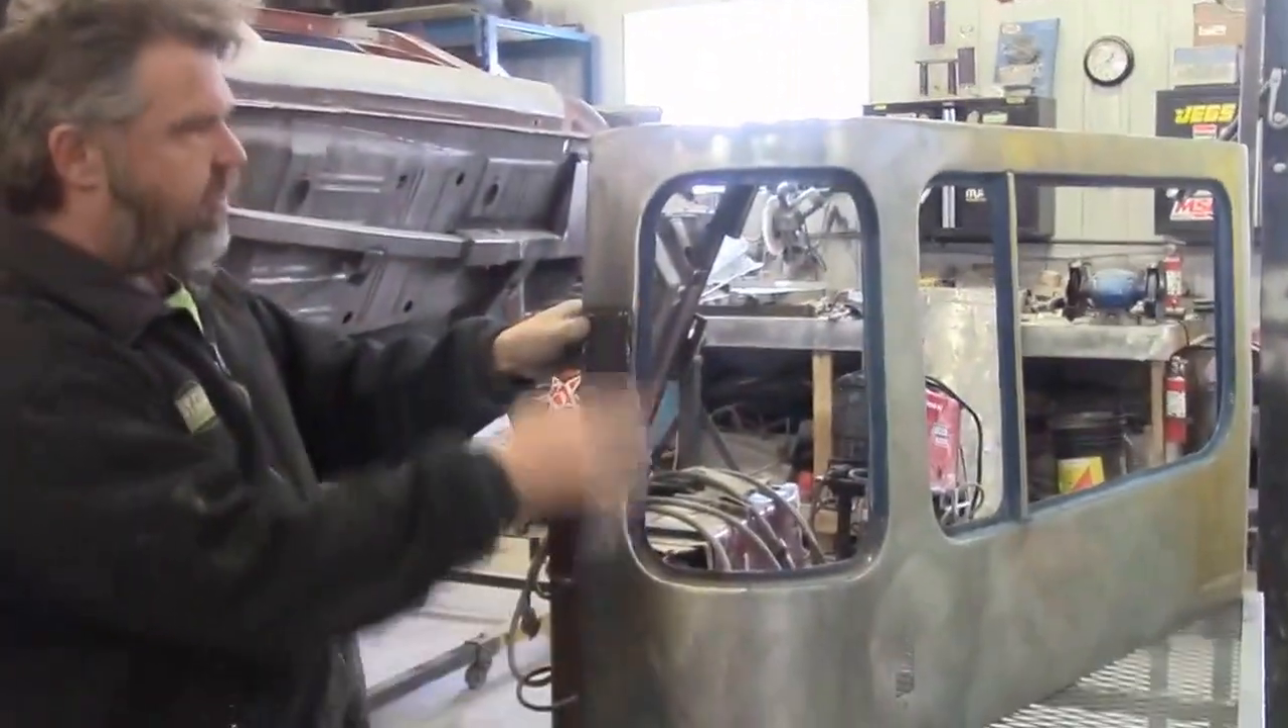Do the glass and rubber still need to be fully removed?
No.